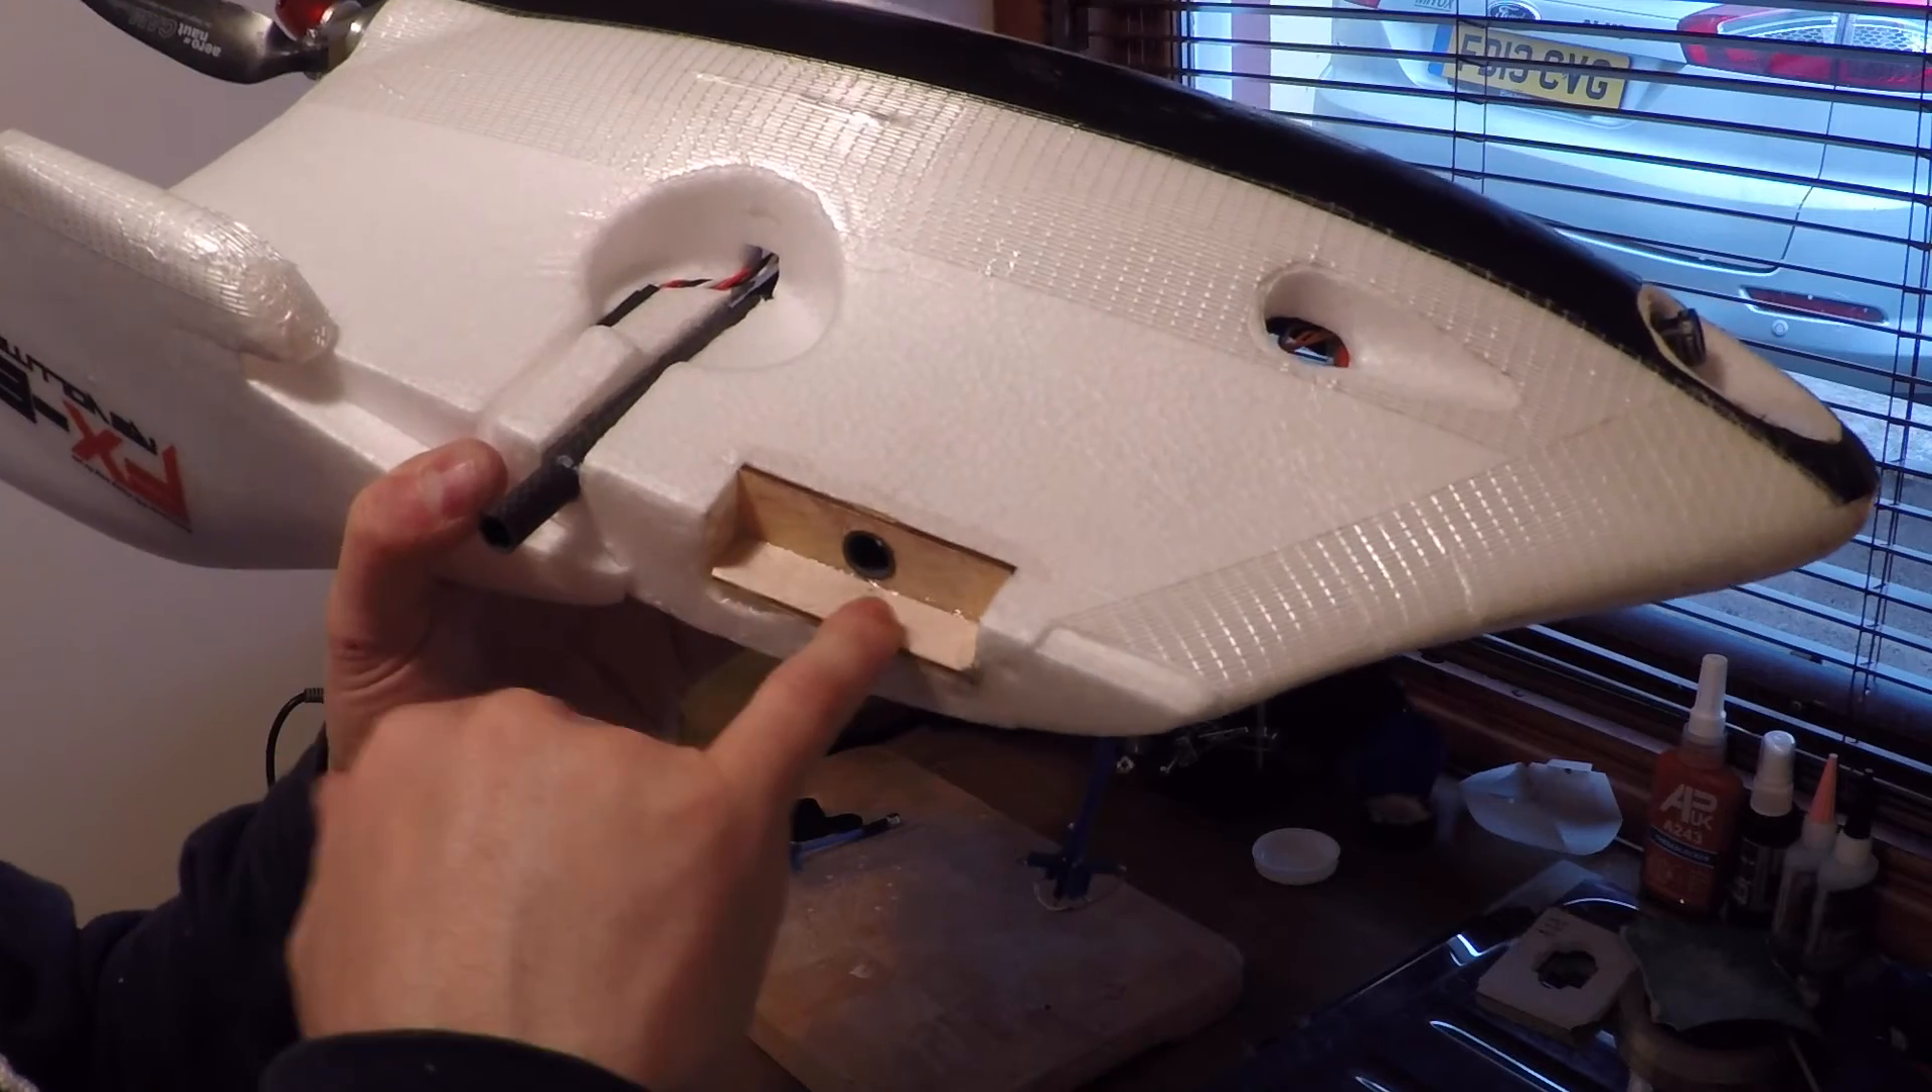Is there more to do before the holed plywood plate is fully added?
No.